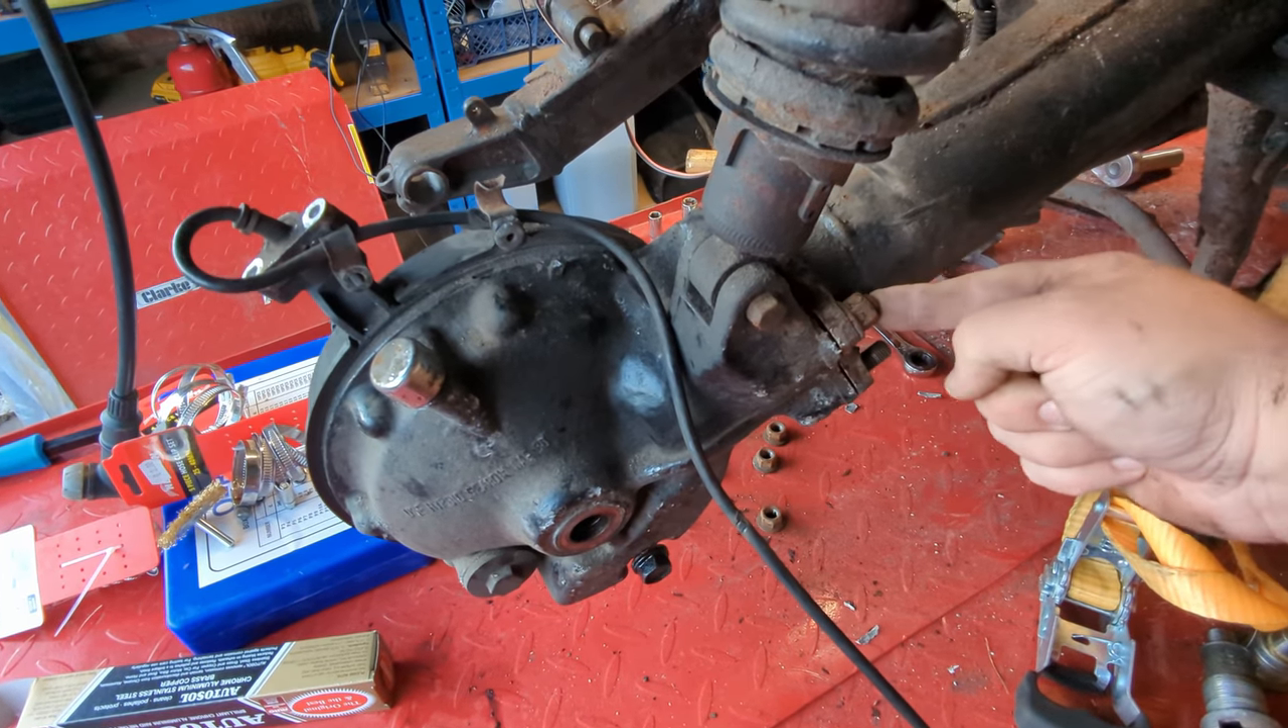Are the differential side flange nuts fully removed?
No.